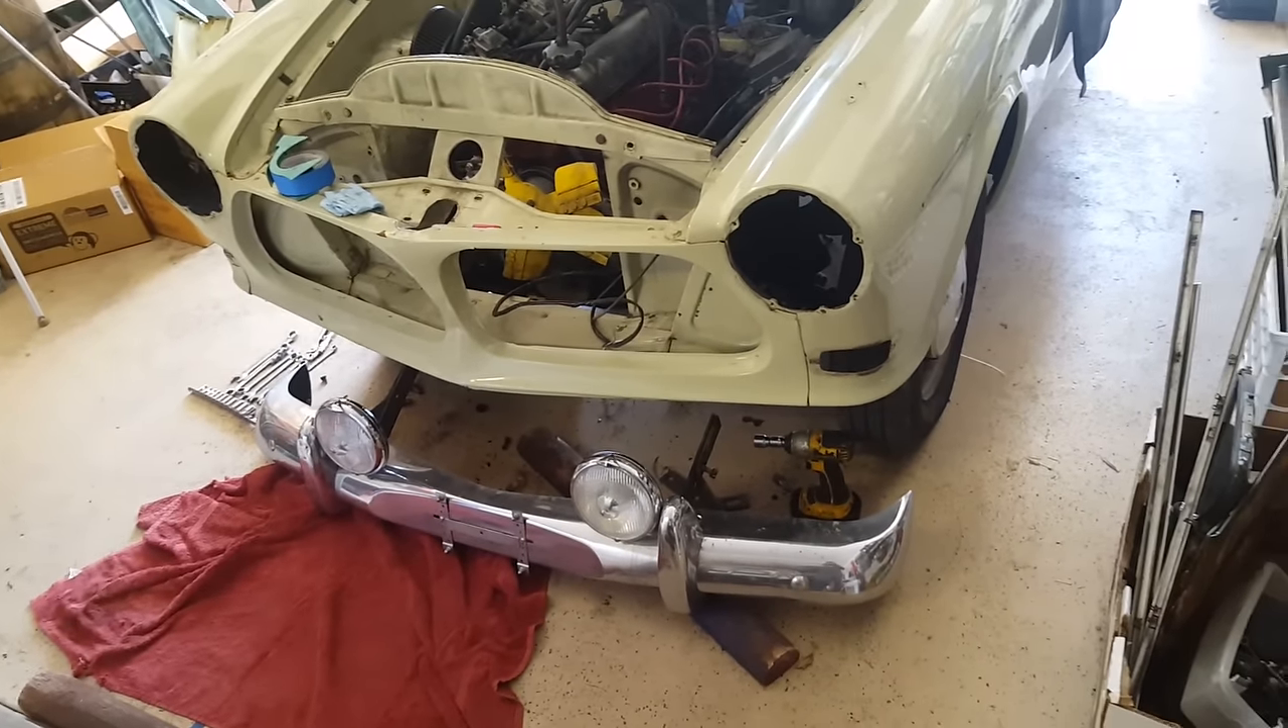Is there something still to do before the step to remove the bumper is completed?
No.